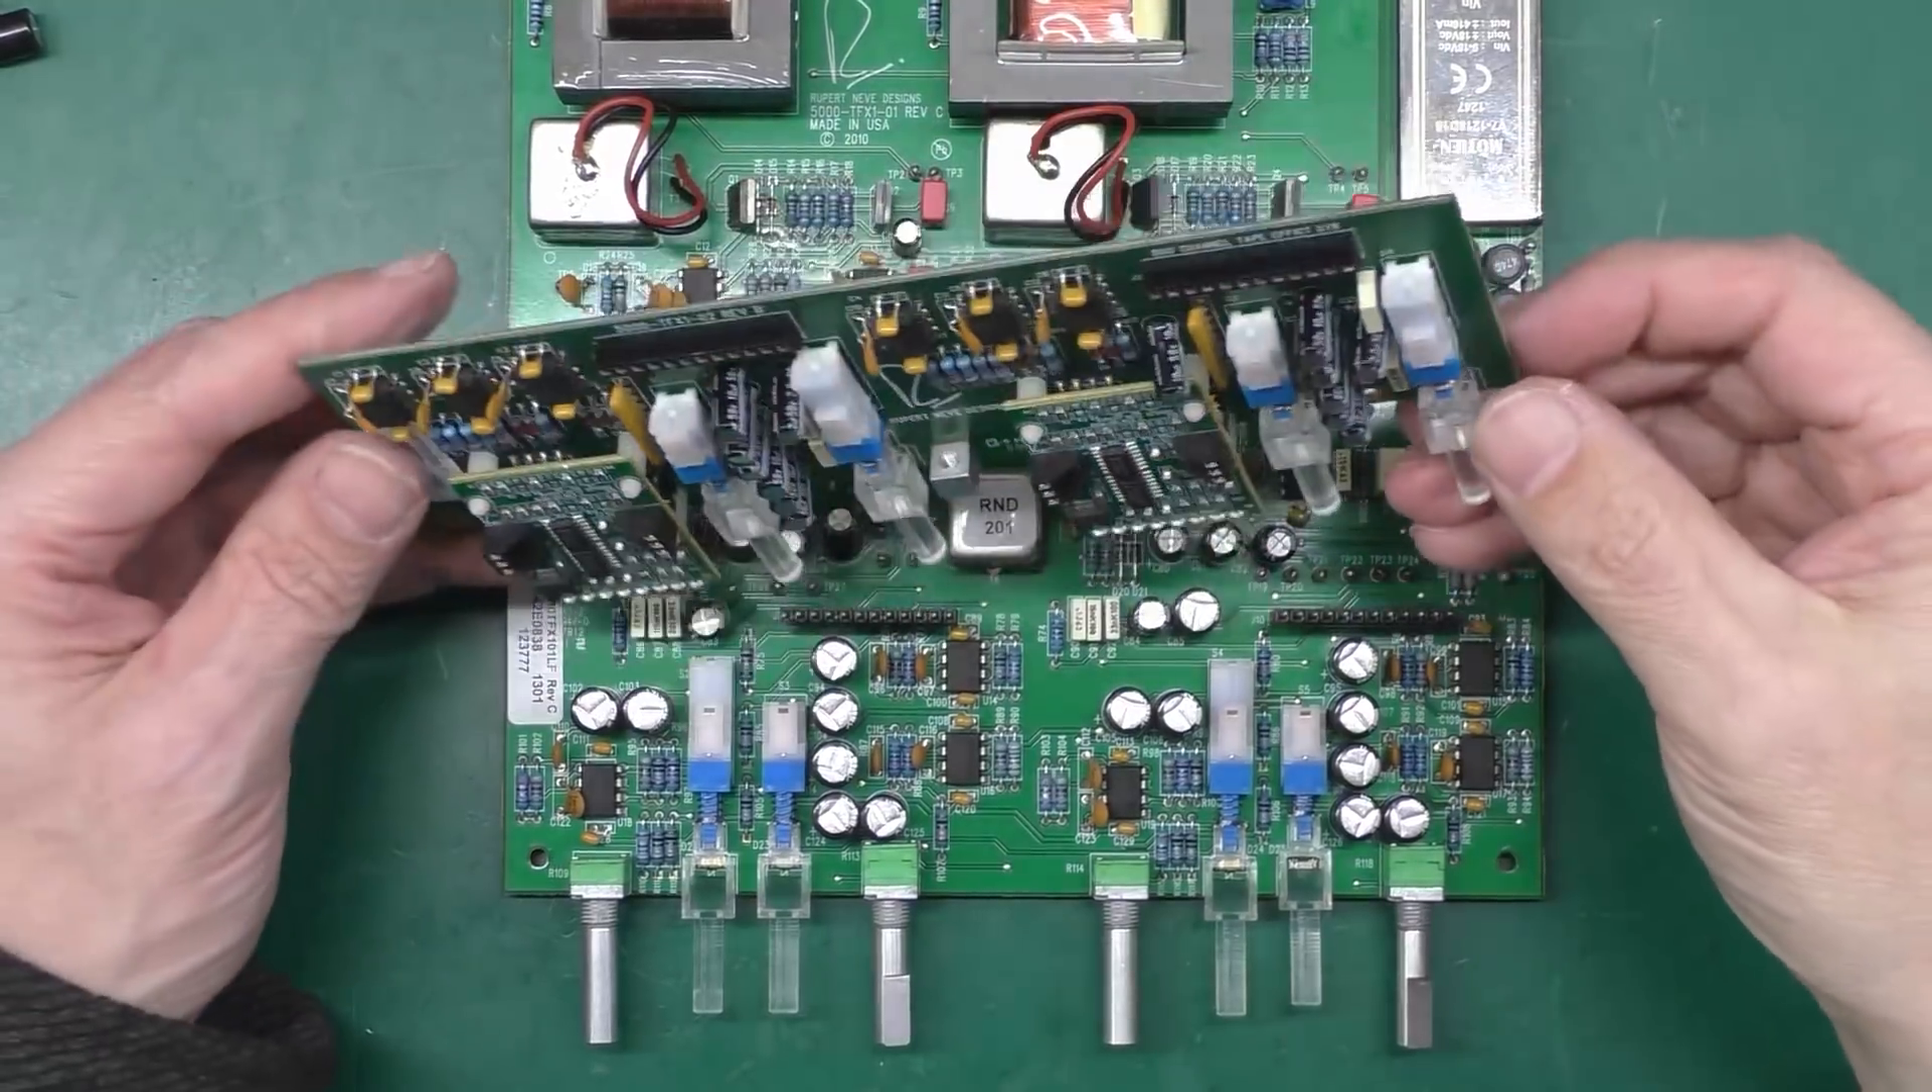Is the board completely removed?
Yes.